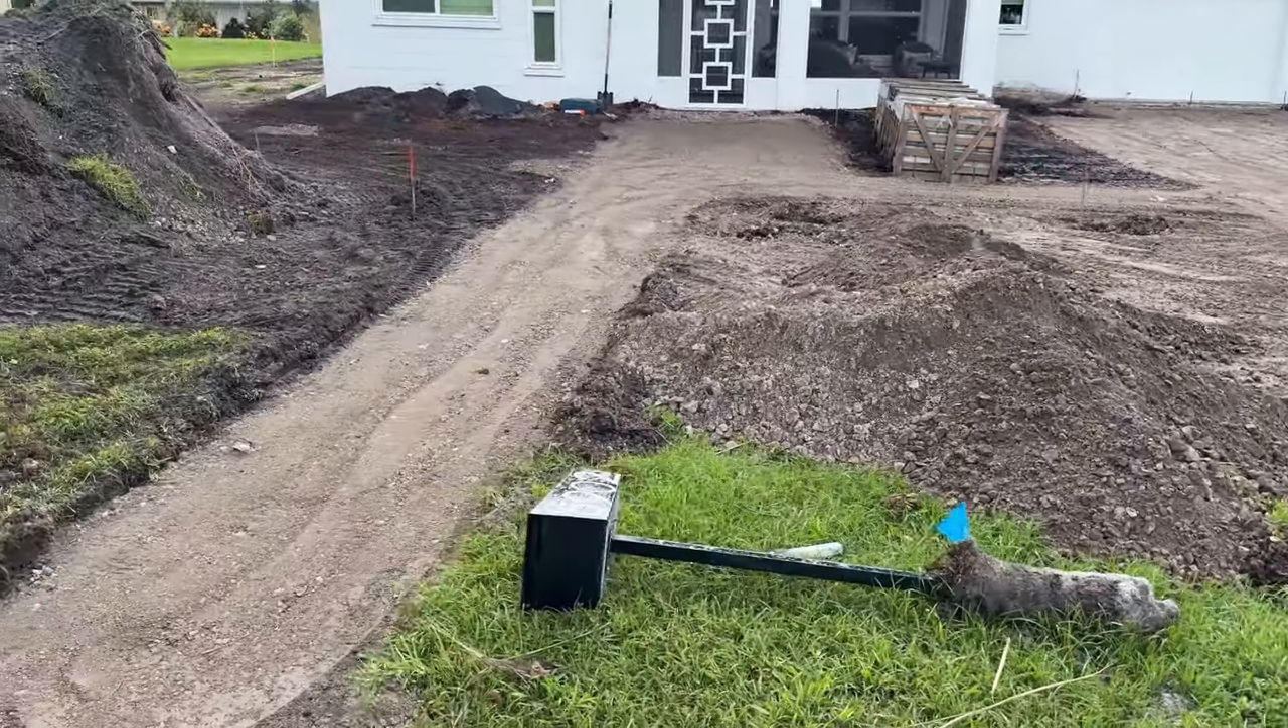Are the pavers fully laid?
No.